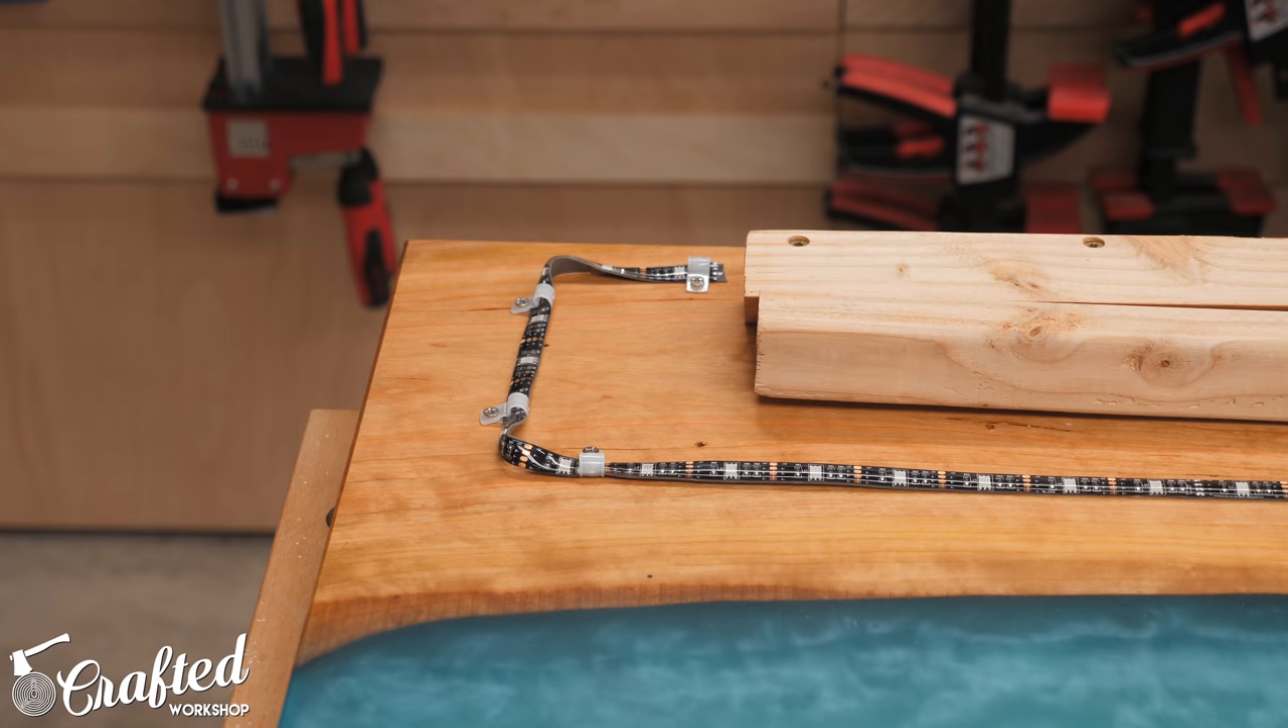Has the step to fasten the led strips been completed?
Yes.